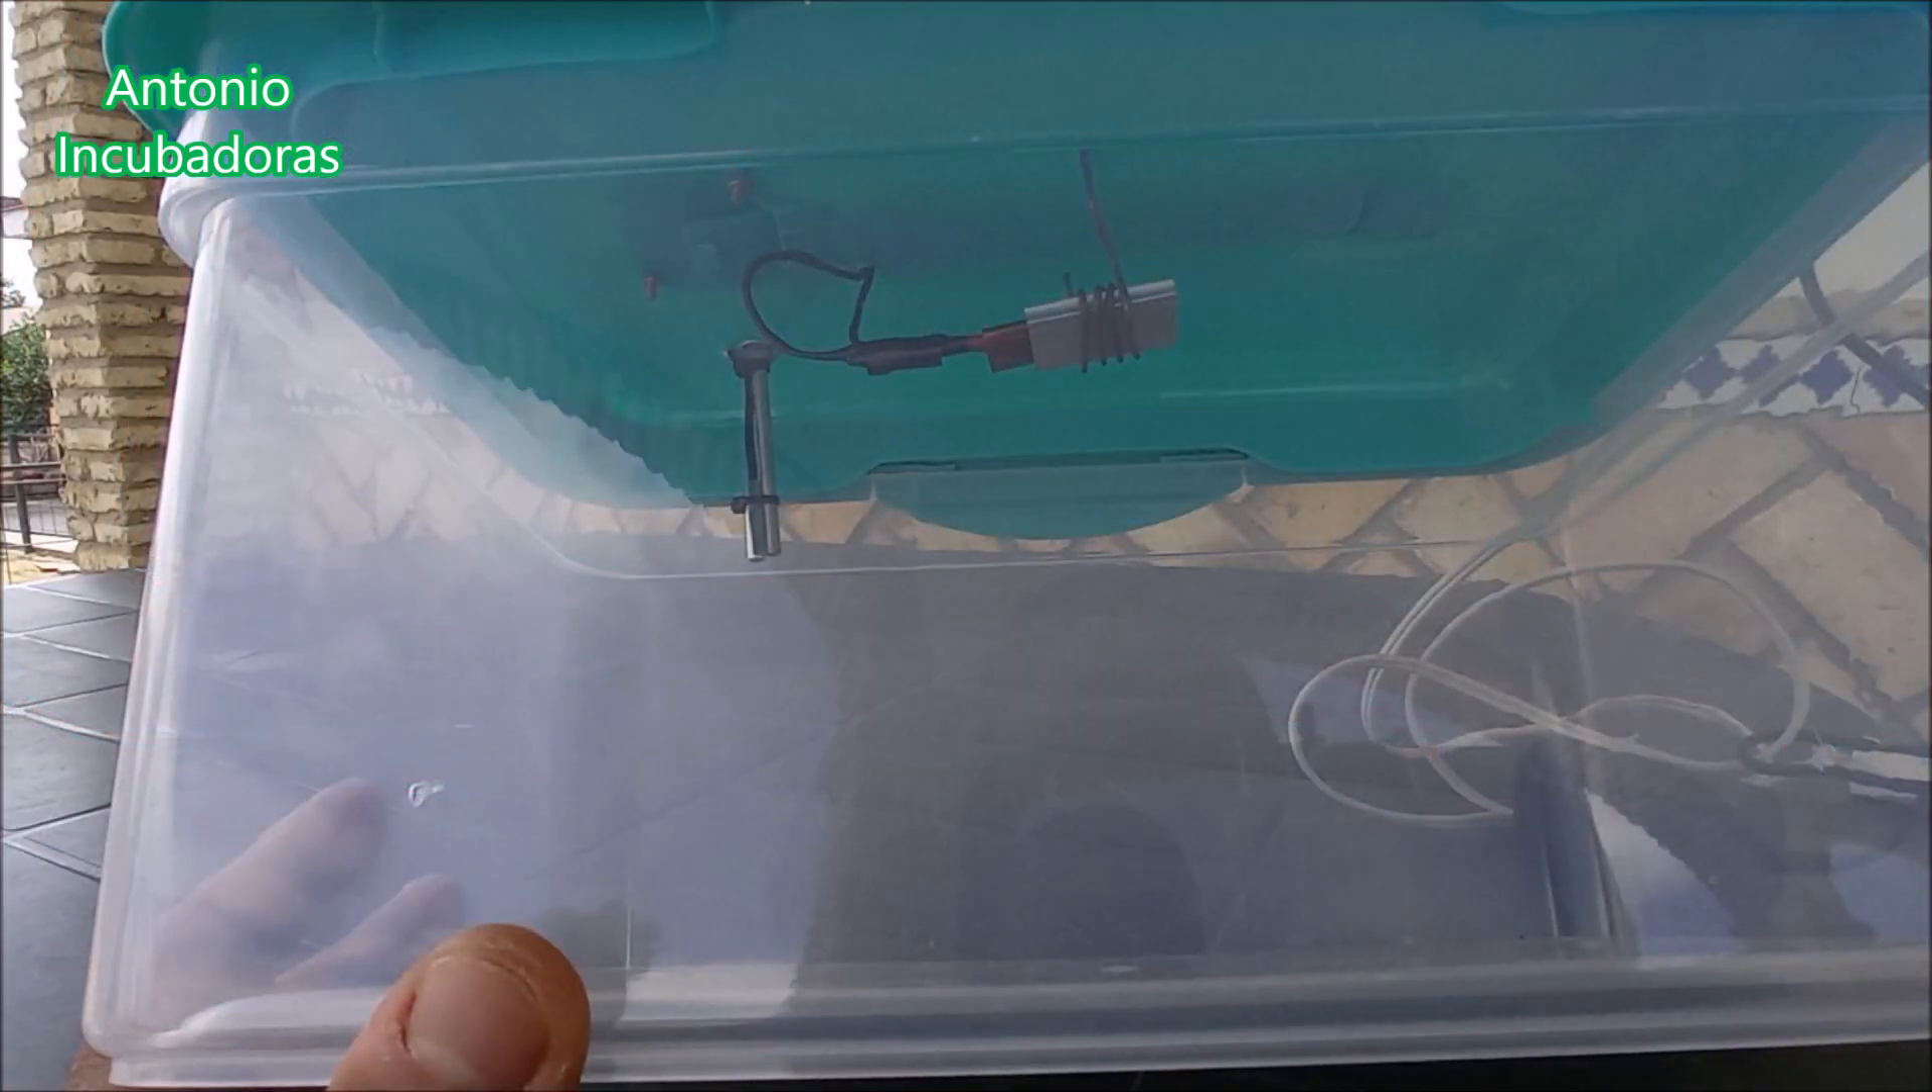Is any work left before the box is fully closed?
No.